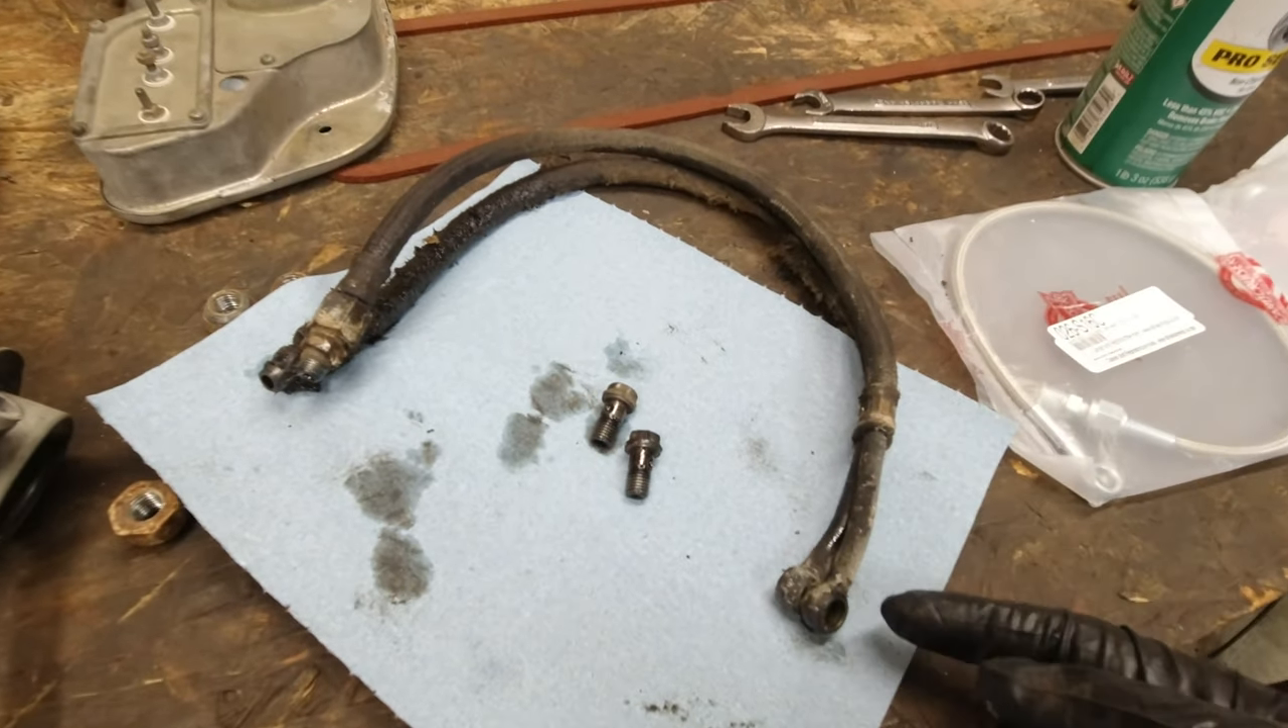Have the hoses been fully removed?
Yes.